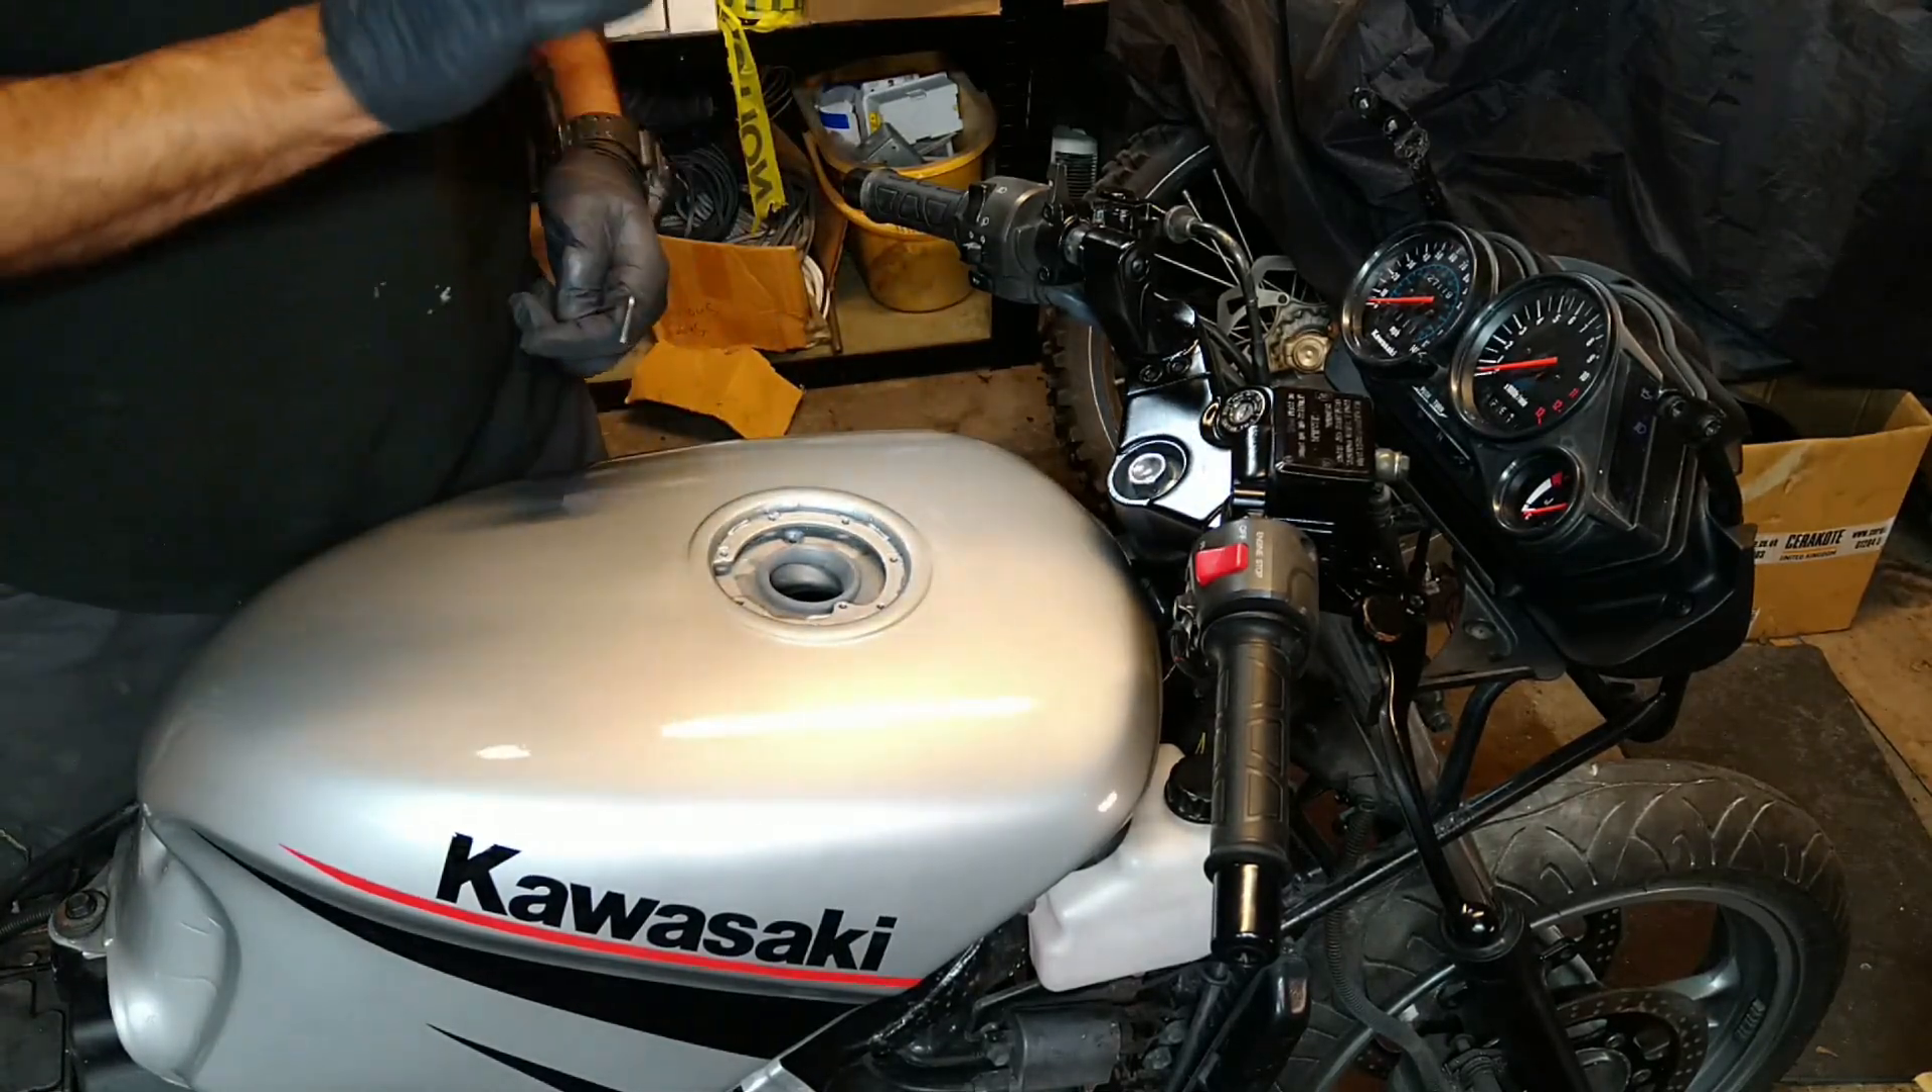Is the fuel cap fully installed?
No.